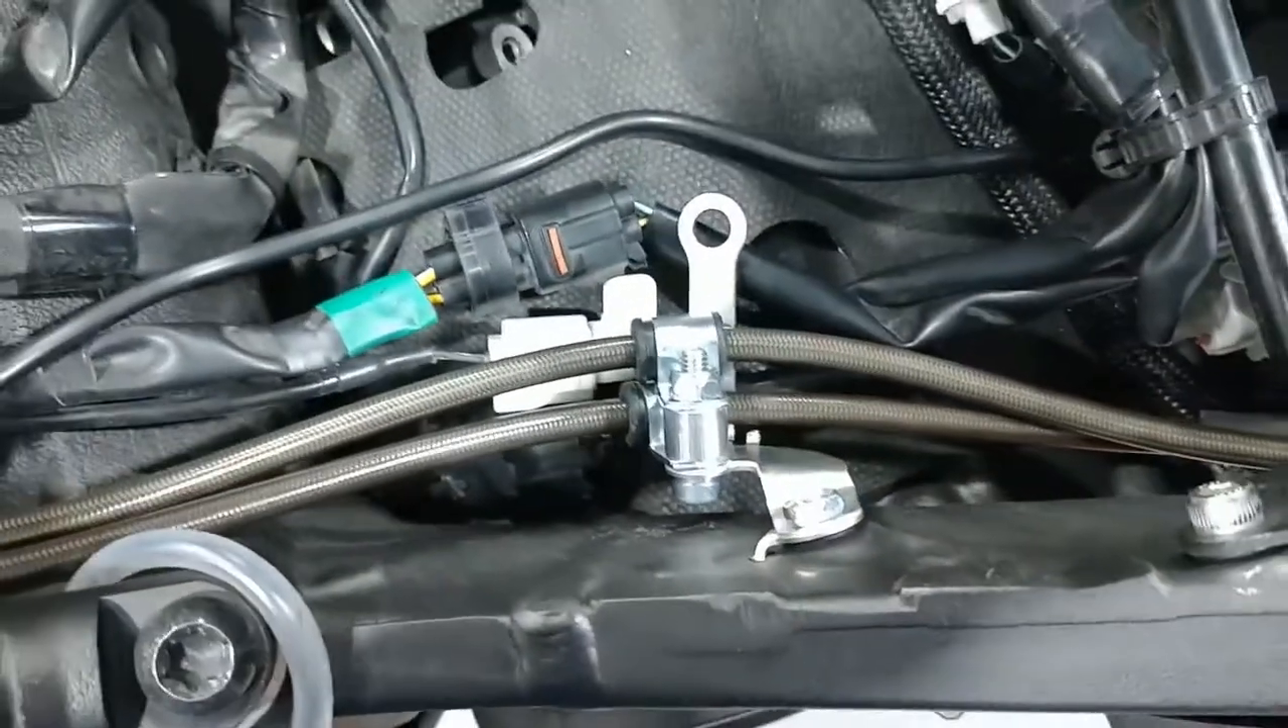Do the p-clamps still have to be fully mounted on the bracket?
No.